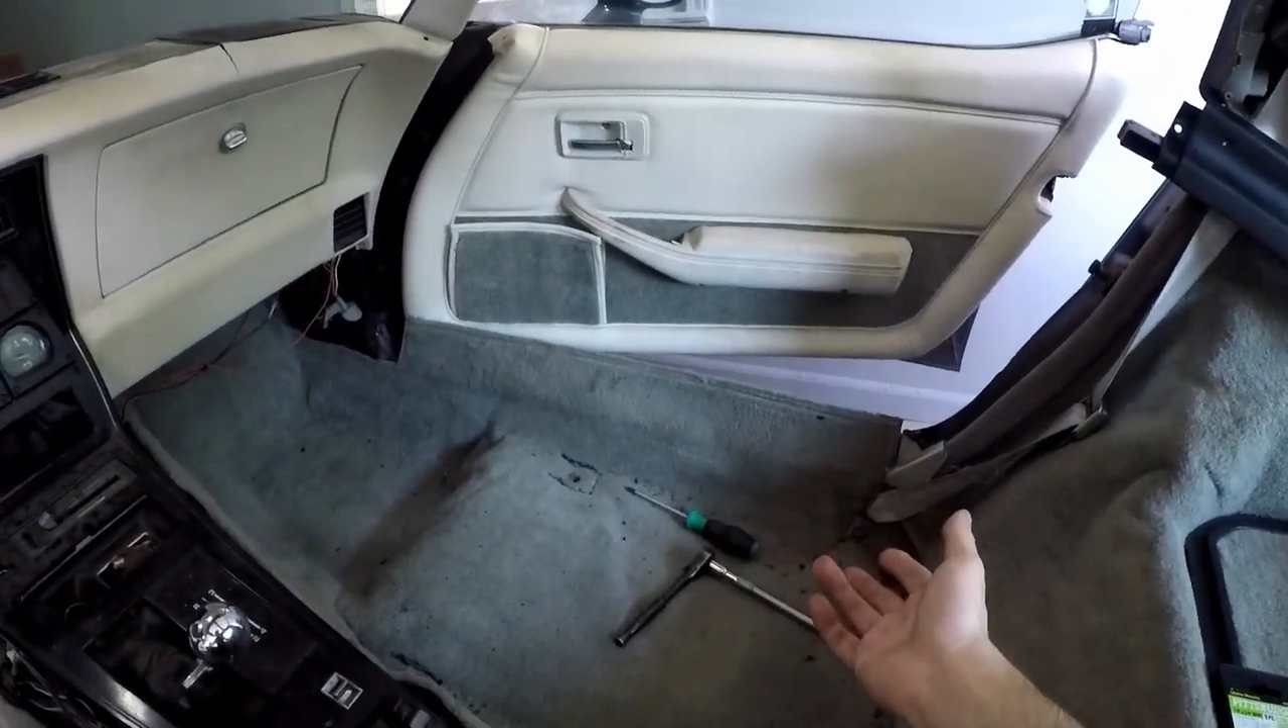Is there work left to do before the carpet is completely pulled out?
Yes.